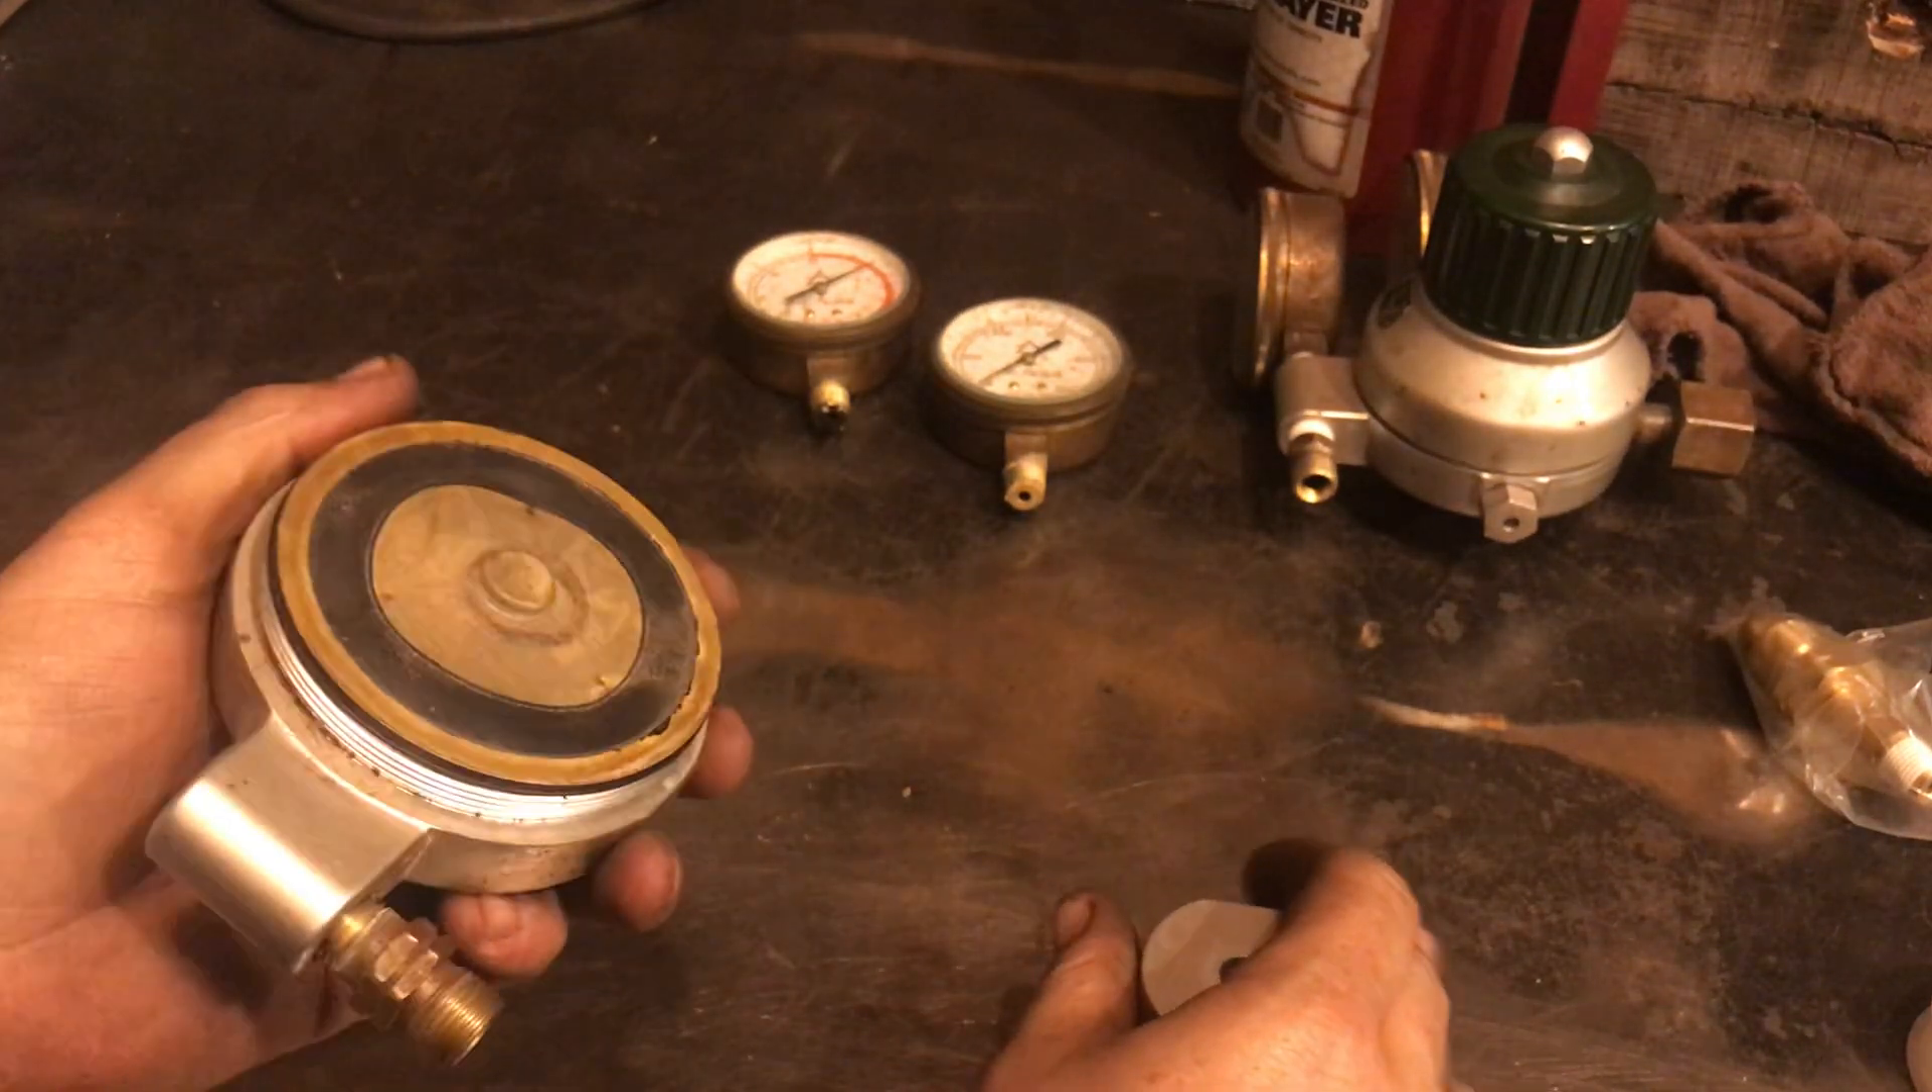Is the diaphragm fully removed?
No.